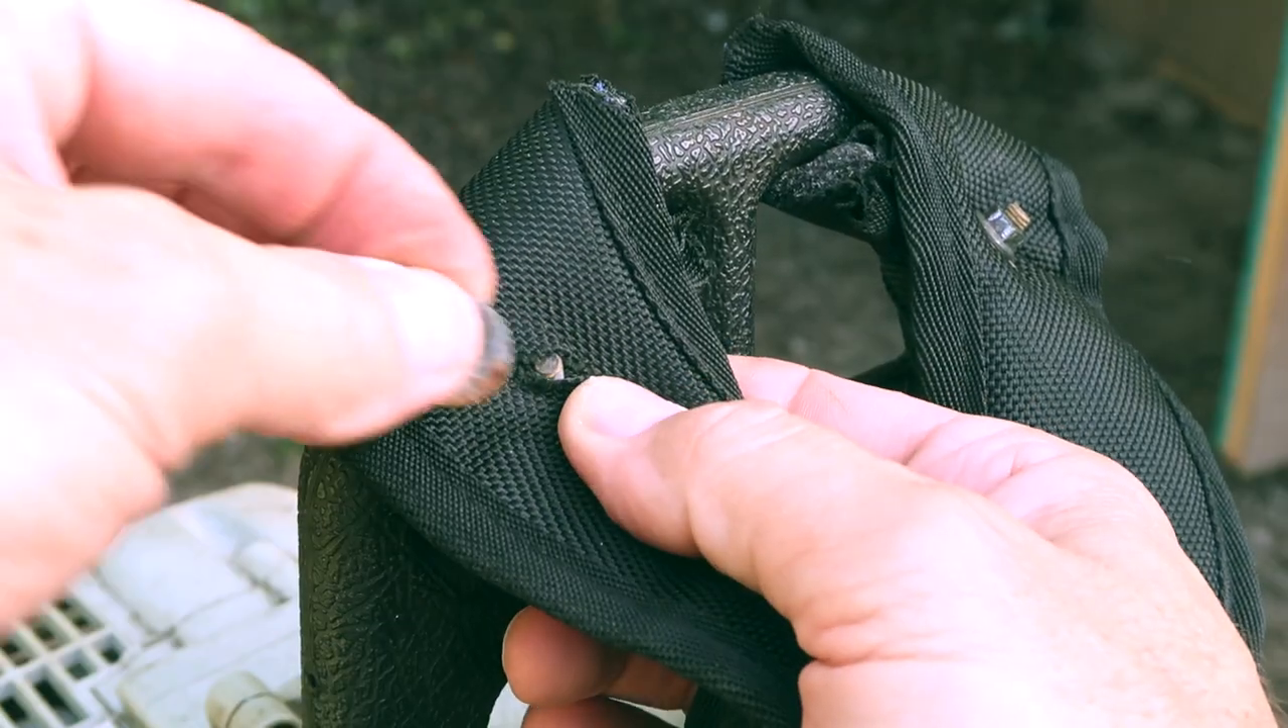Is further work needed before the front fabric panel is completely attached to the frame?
Yes.